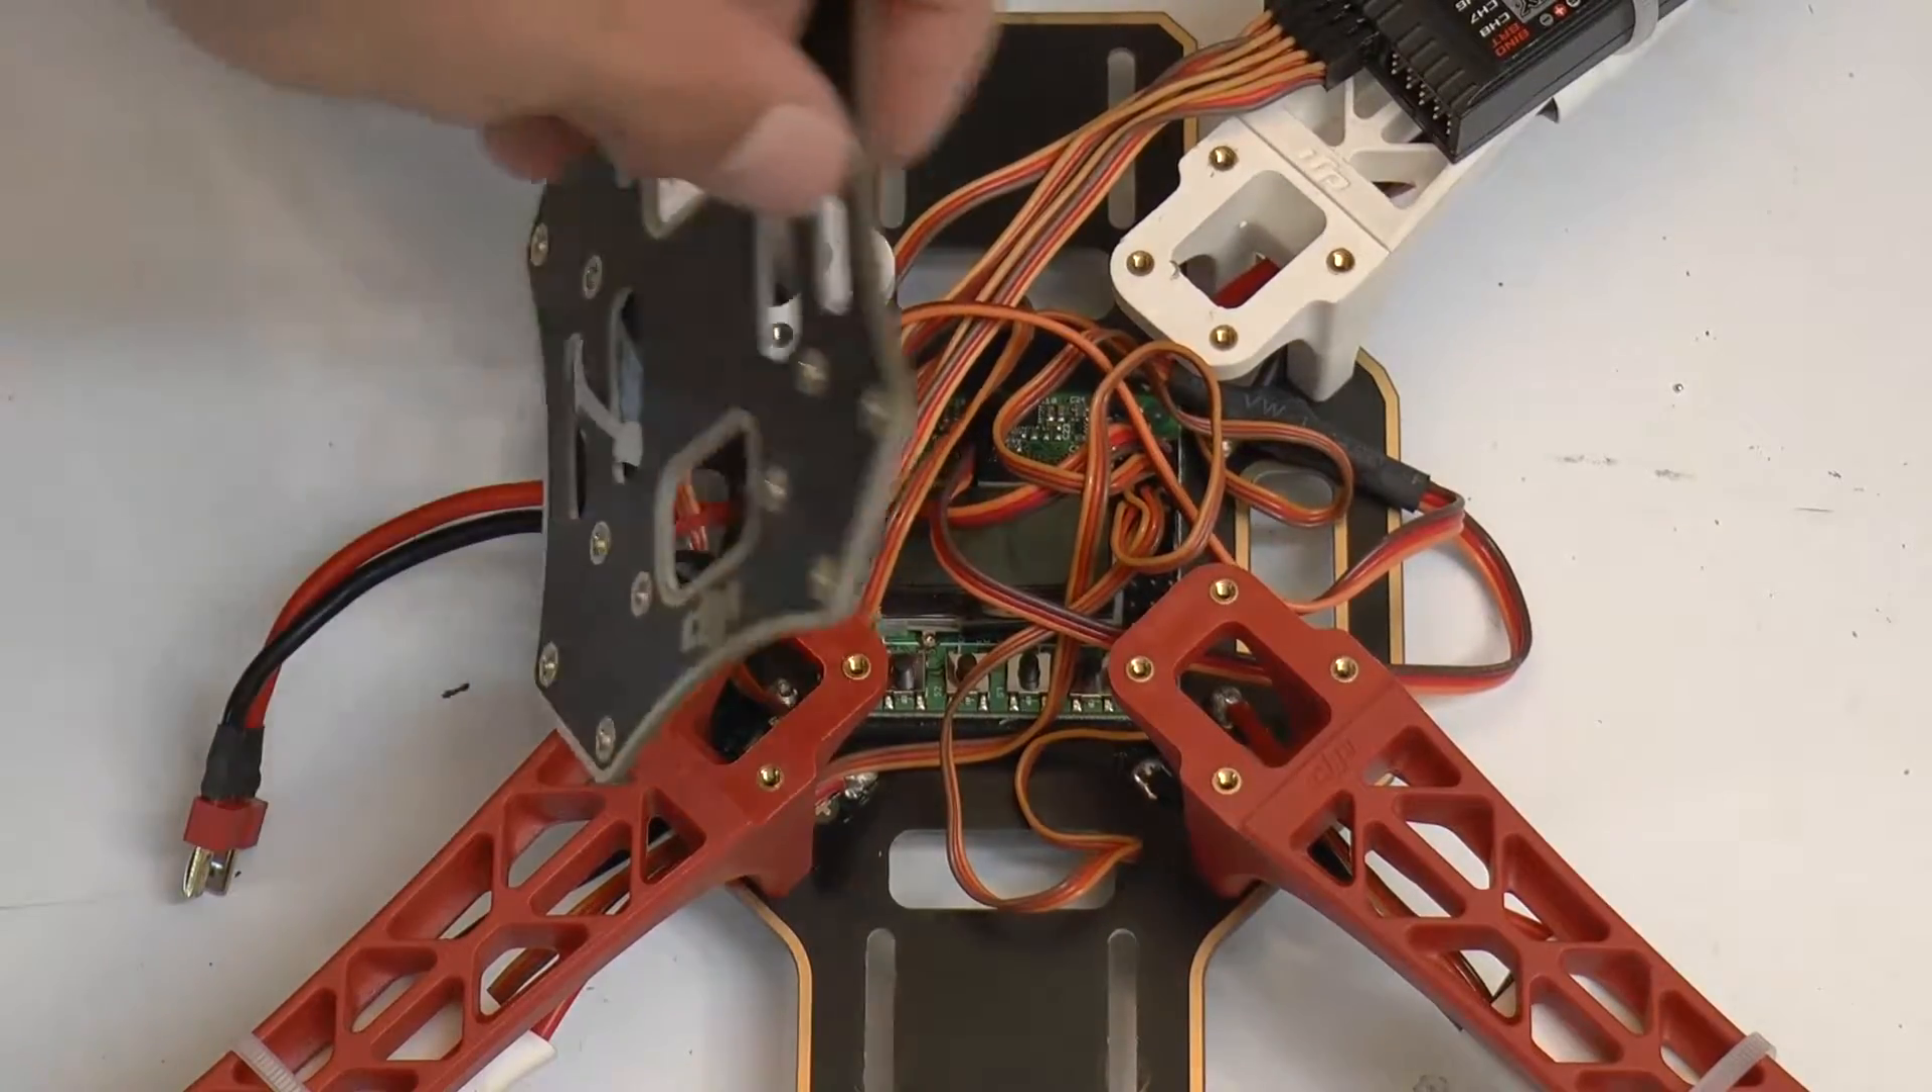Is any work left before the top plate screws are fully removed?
No.